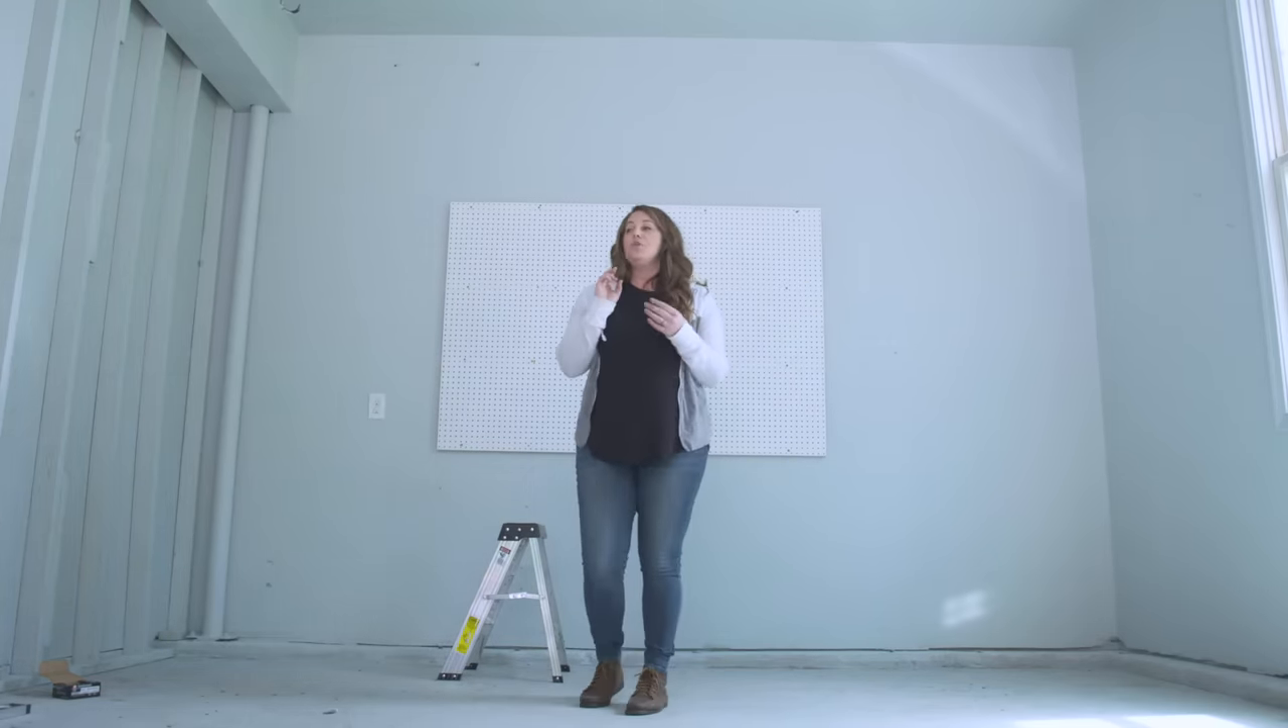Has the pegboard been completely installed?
Yes.